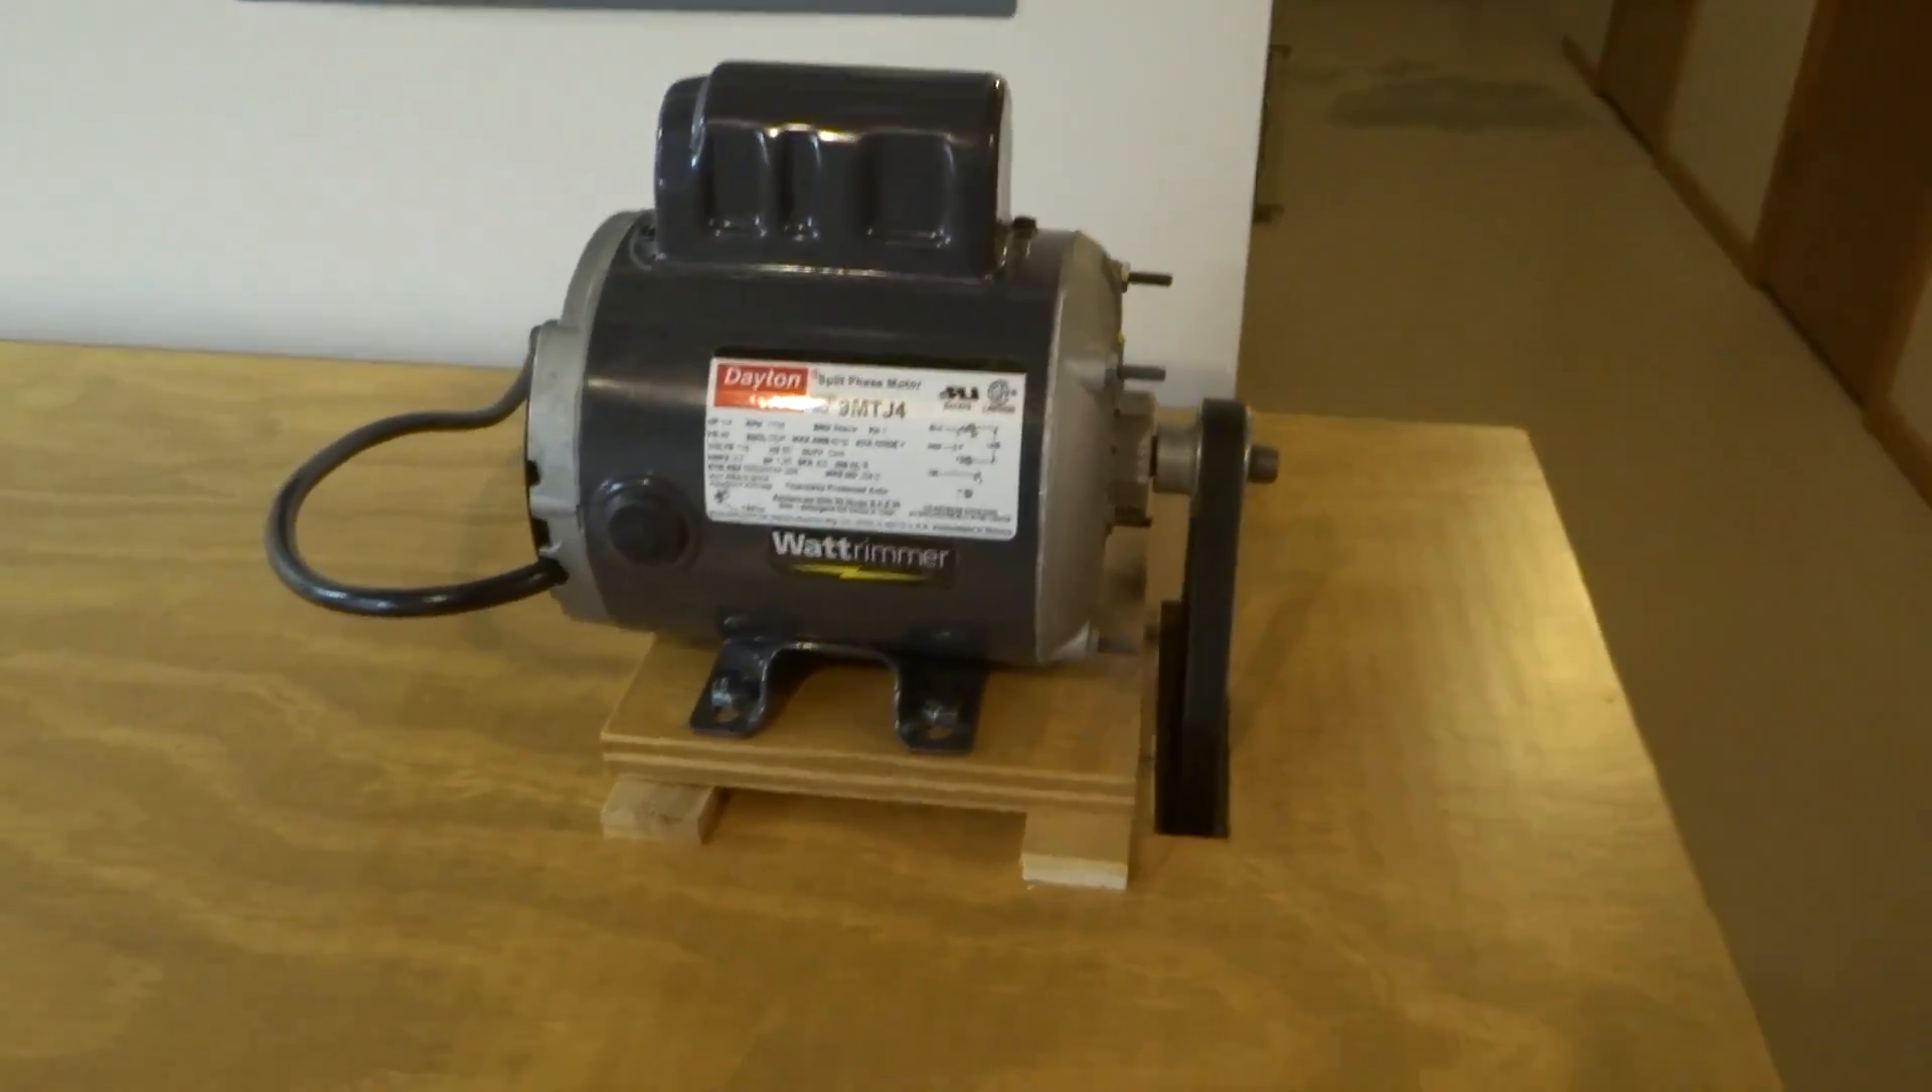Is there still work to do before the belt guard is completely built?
Yes.